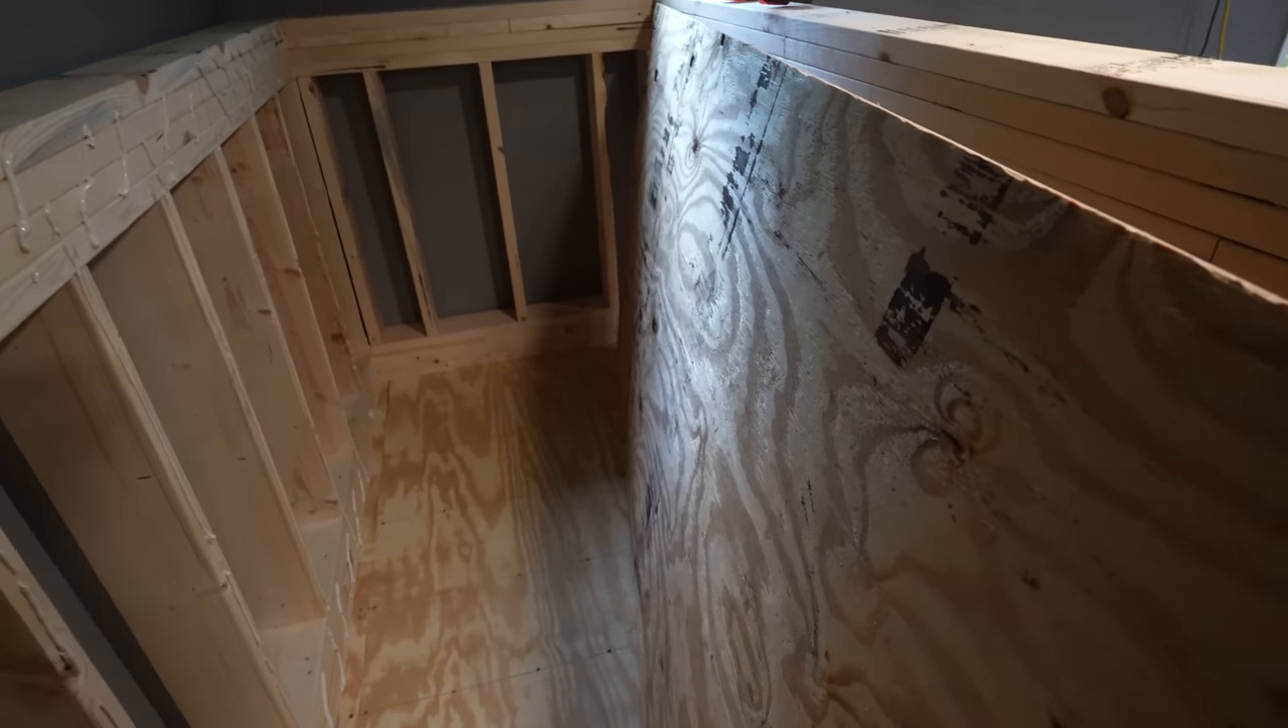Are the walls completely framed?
Yes.